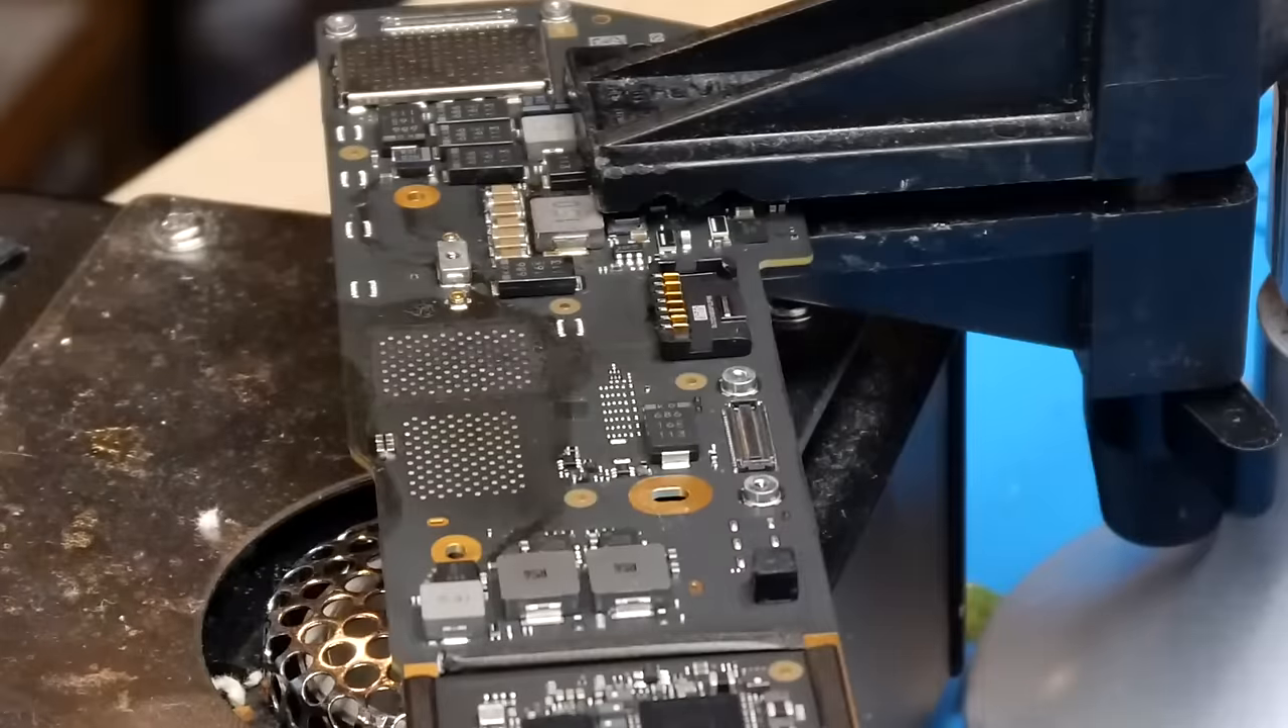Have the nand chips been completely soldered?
No.